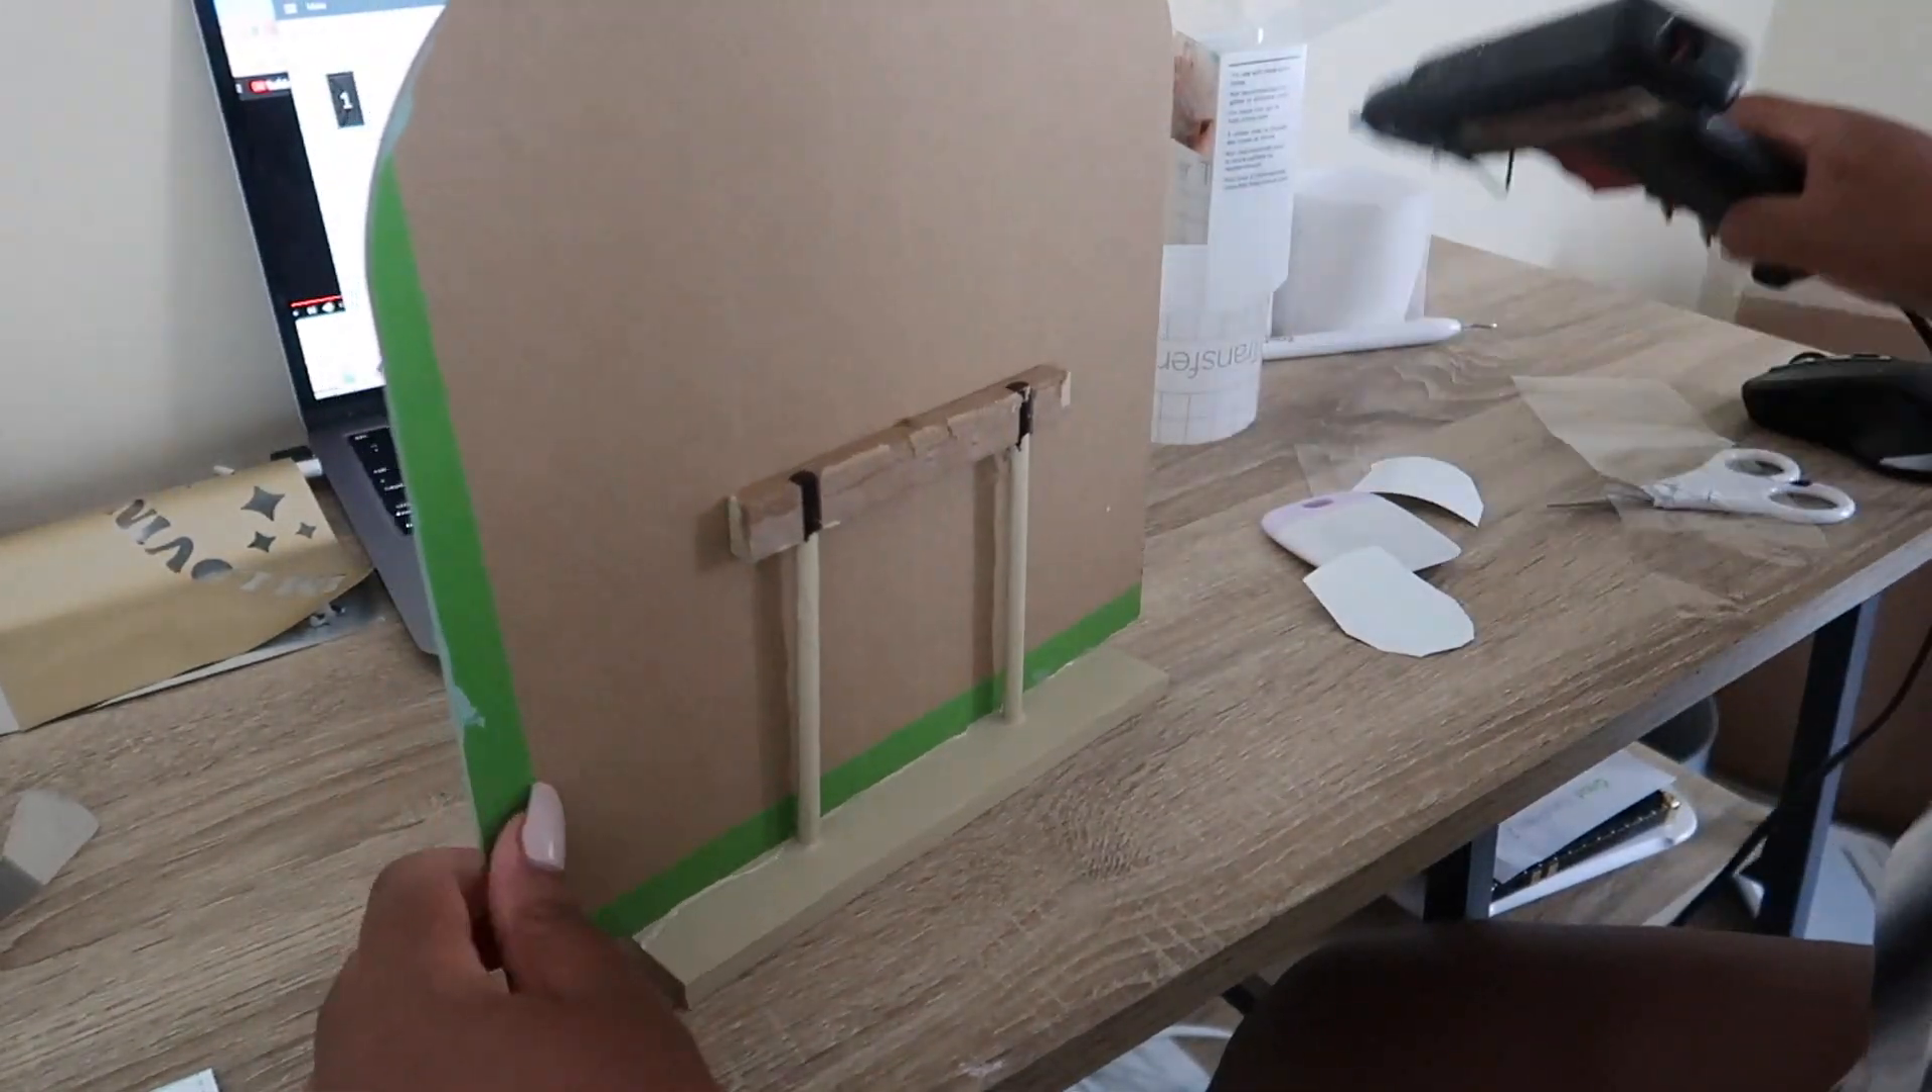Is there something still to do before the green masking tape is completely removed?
Yes.